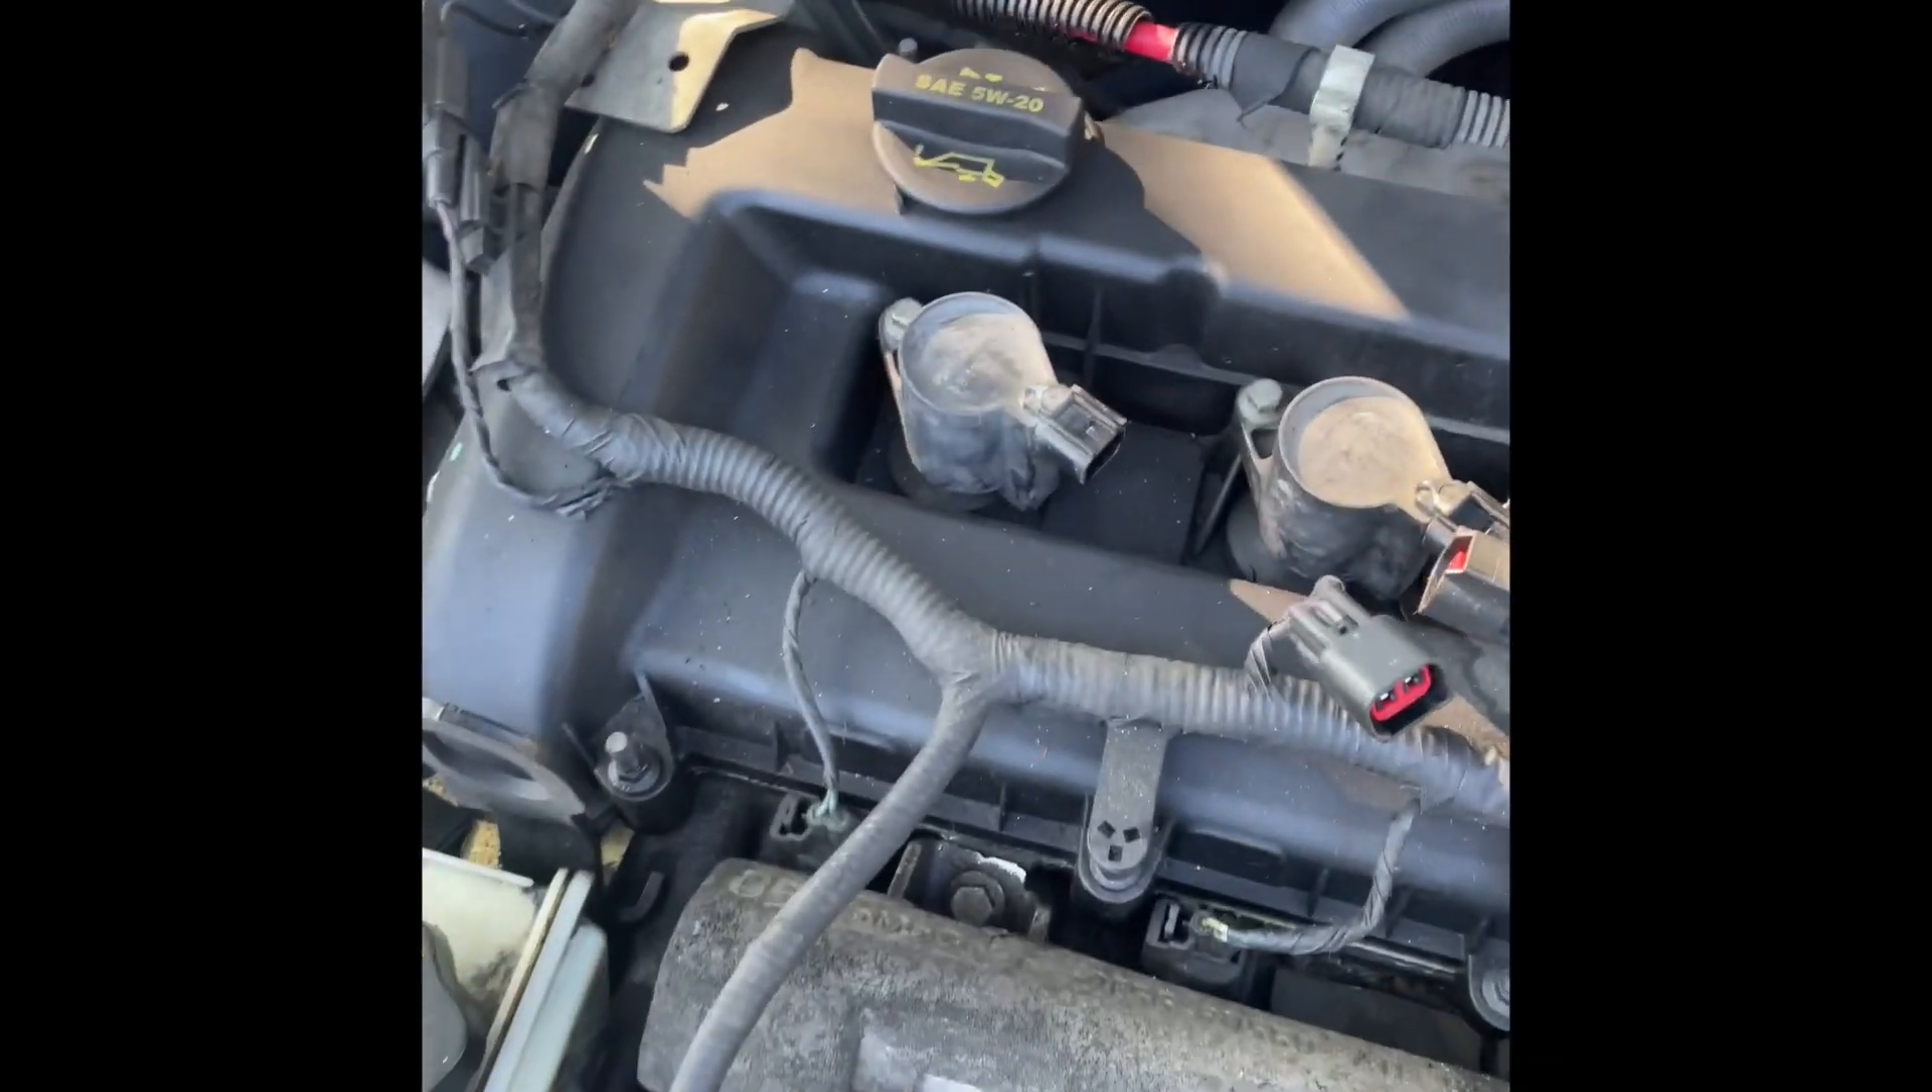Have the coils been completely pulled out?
No.